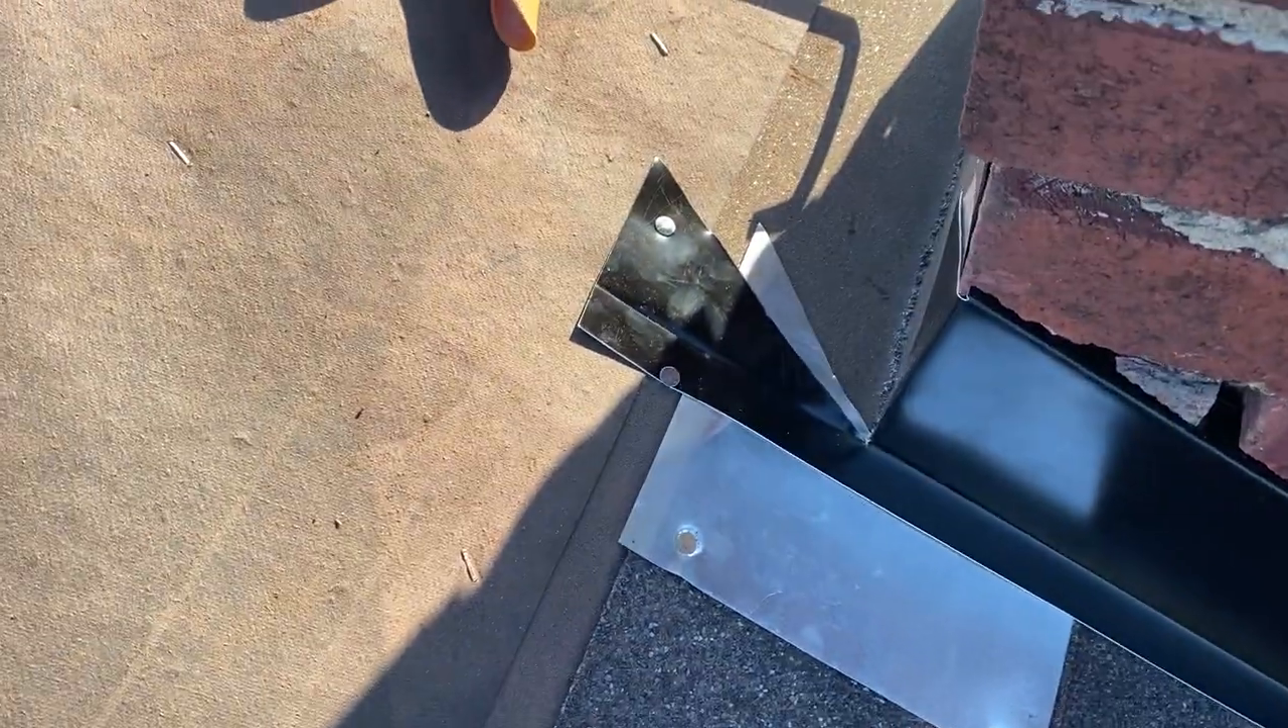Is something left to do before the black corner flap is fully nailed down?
No.